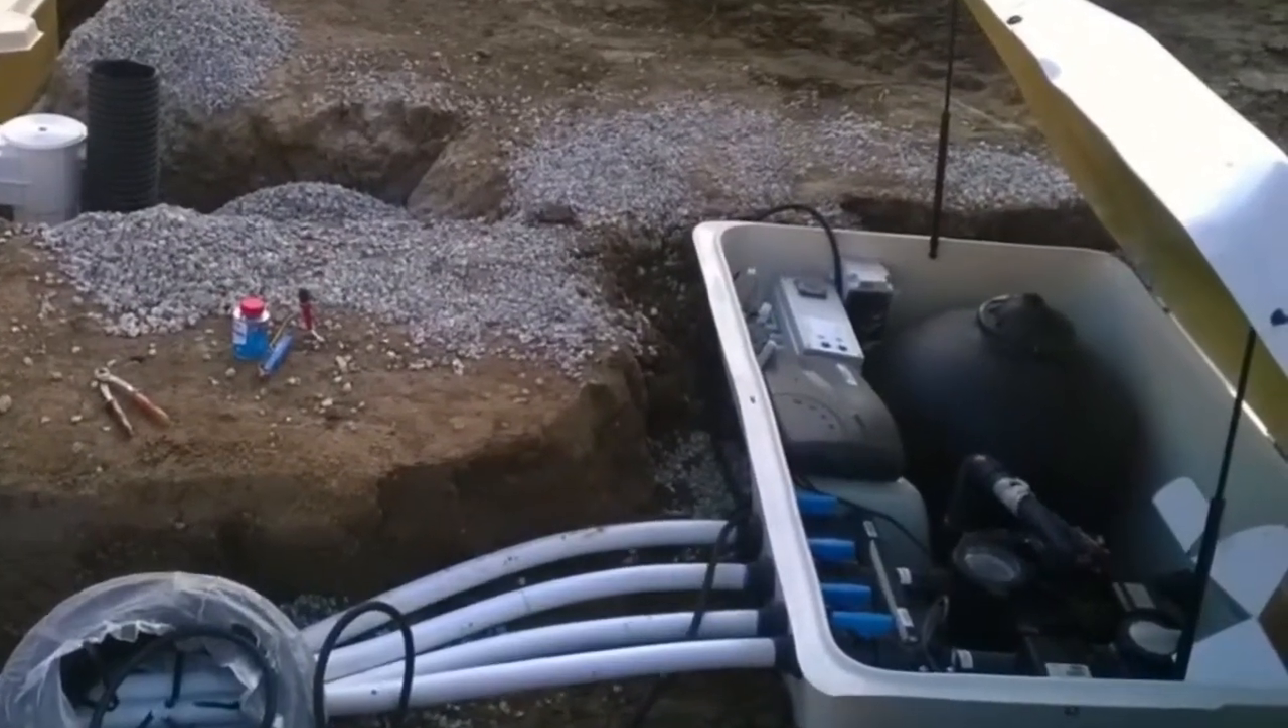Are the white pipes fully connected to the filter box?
Yes.